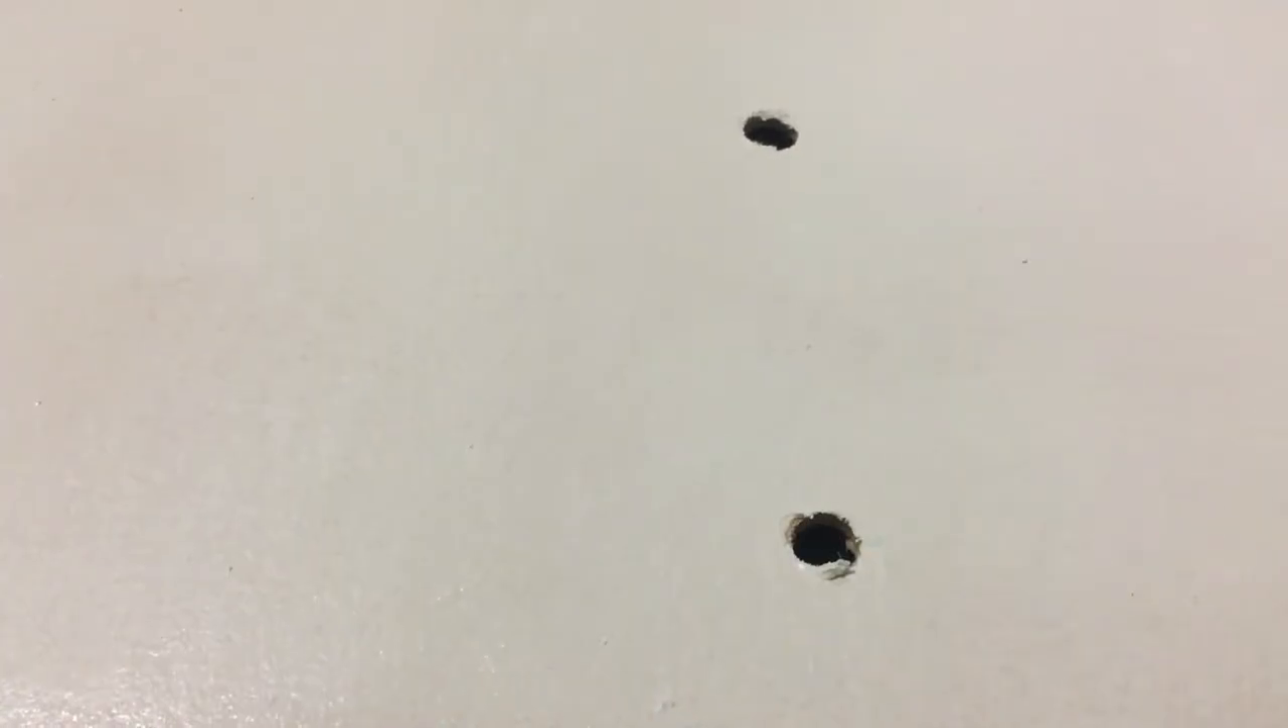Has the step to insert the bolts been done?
No.